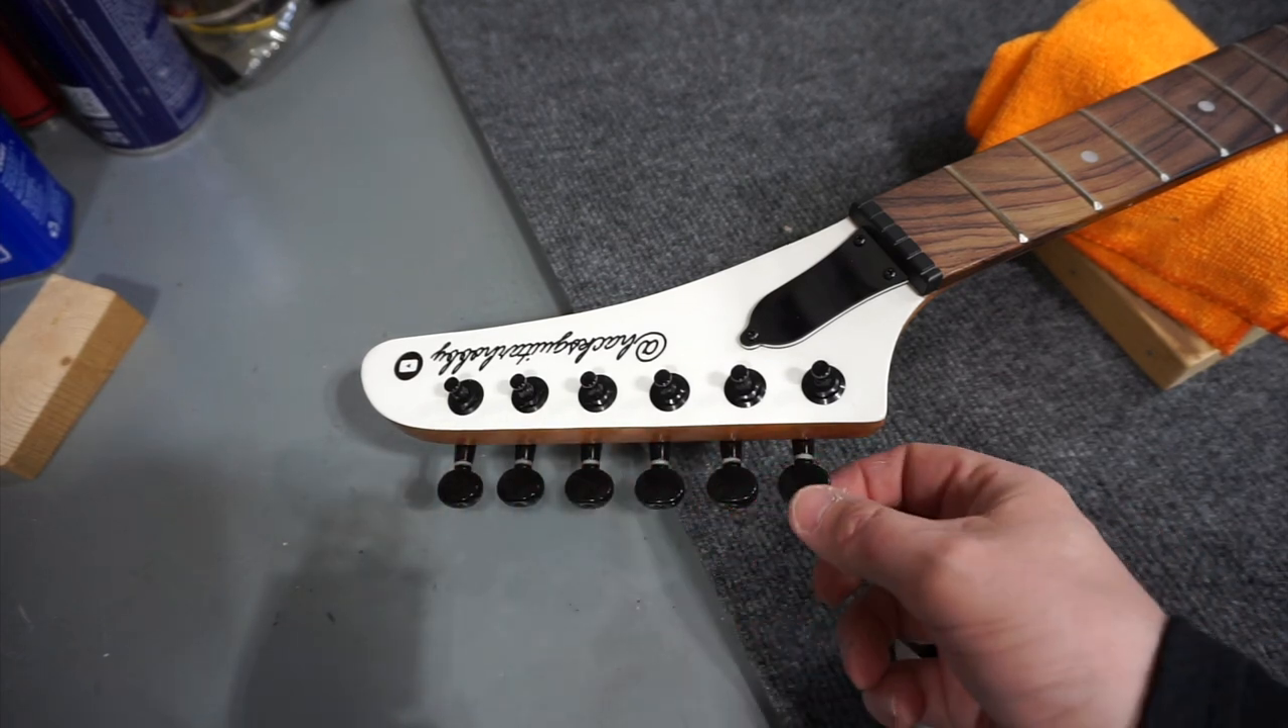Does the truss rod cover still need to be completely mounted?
No.